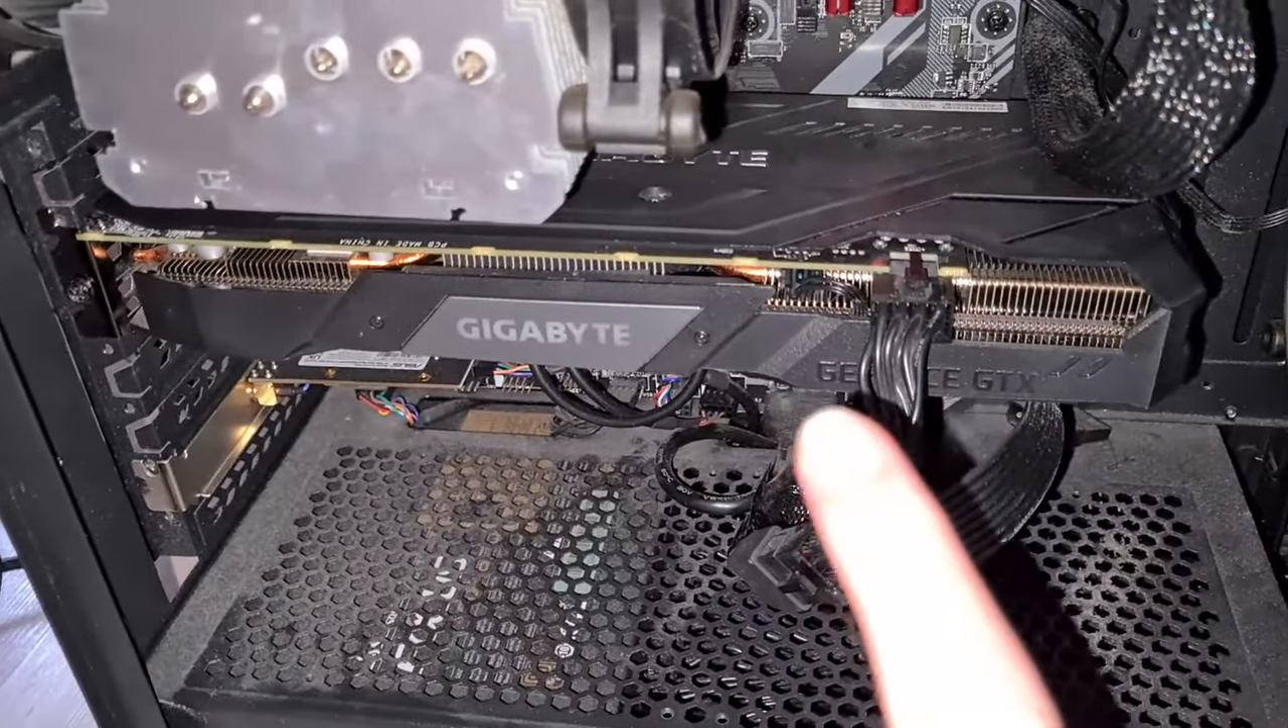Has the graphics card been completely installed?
Yes.